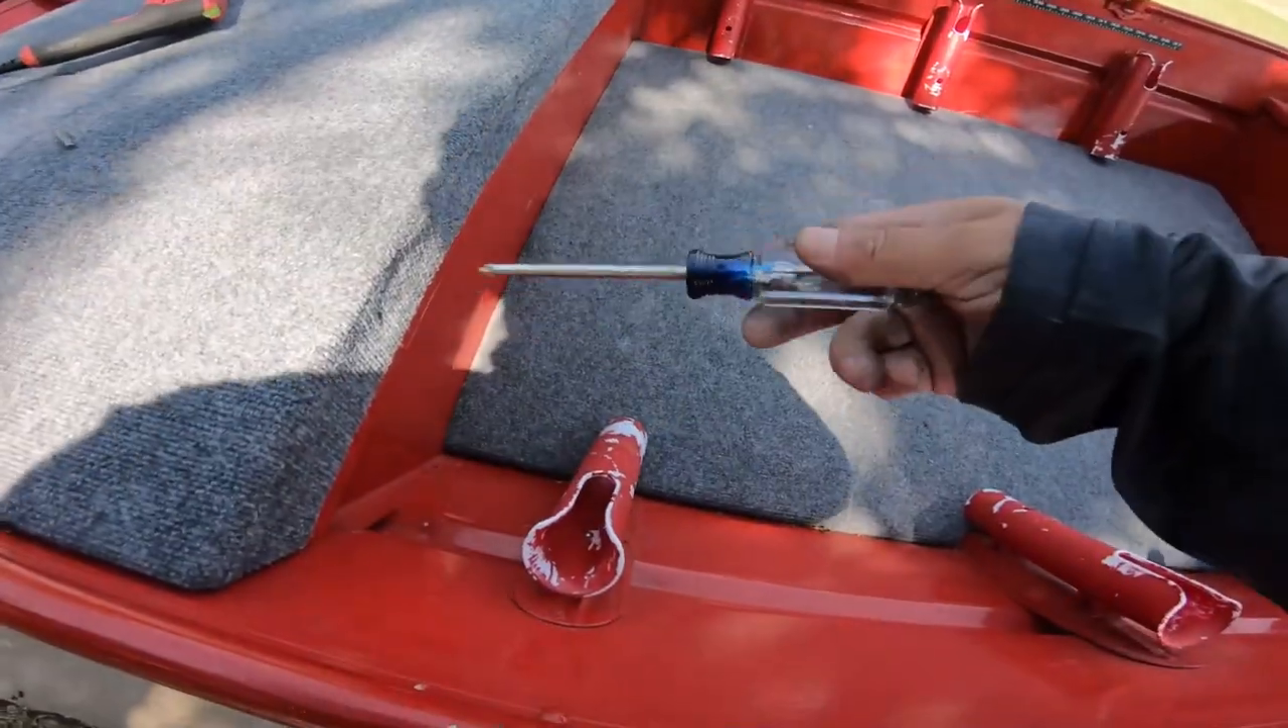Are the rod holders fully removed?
No.